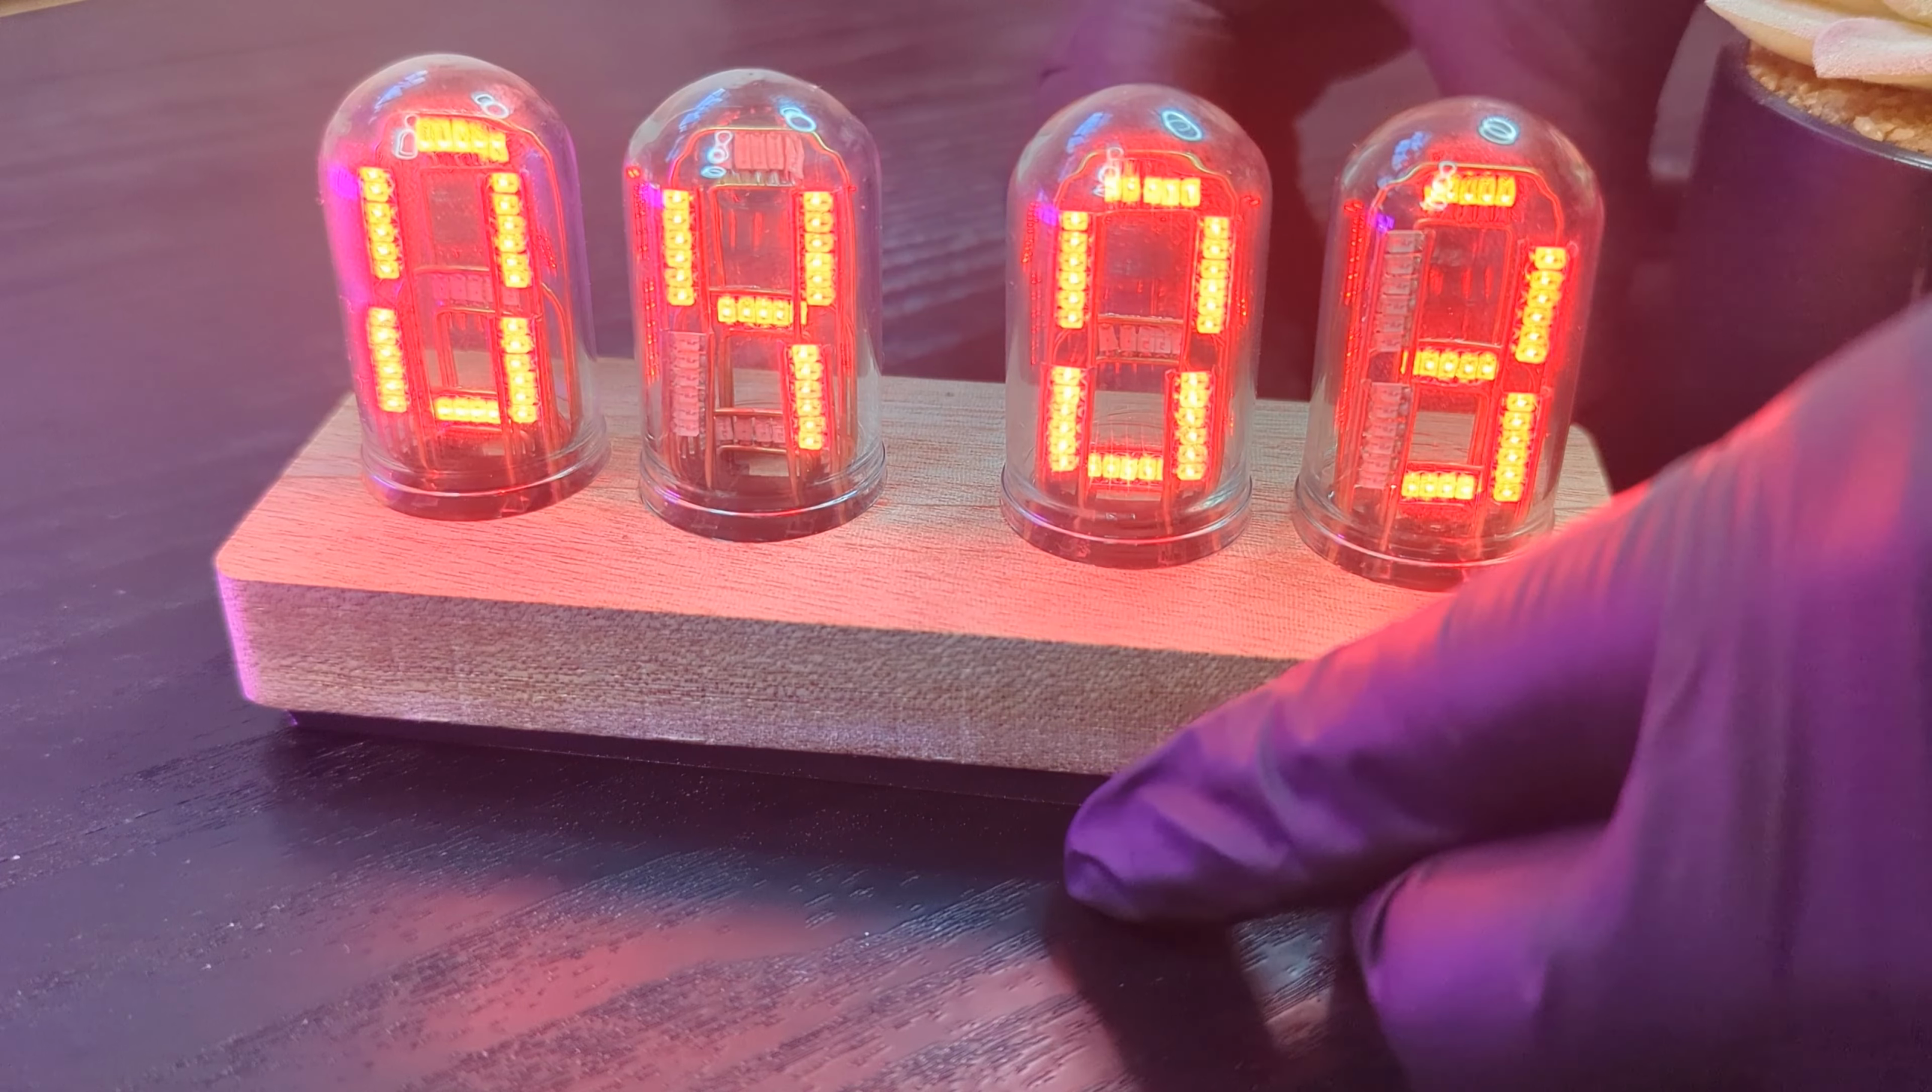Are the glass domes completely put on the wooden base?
Yes.